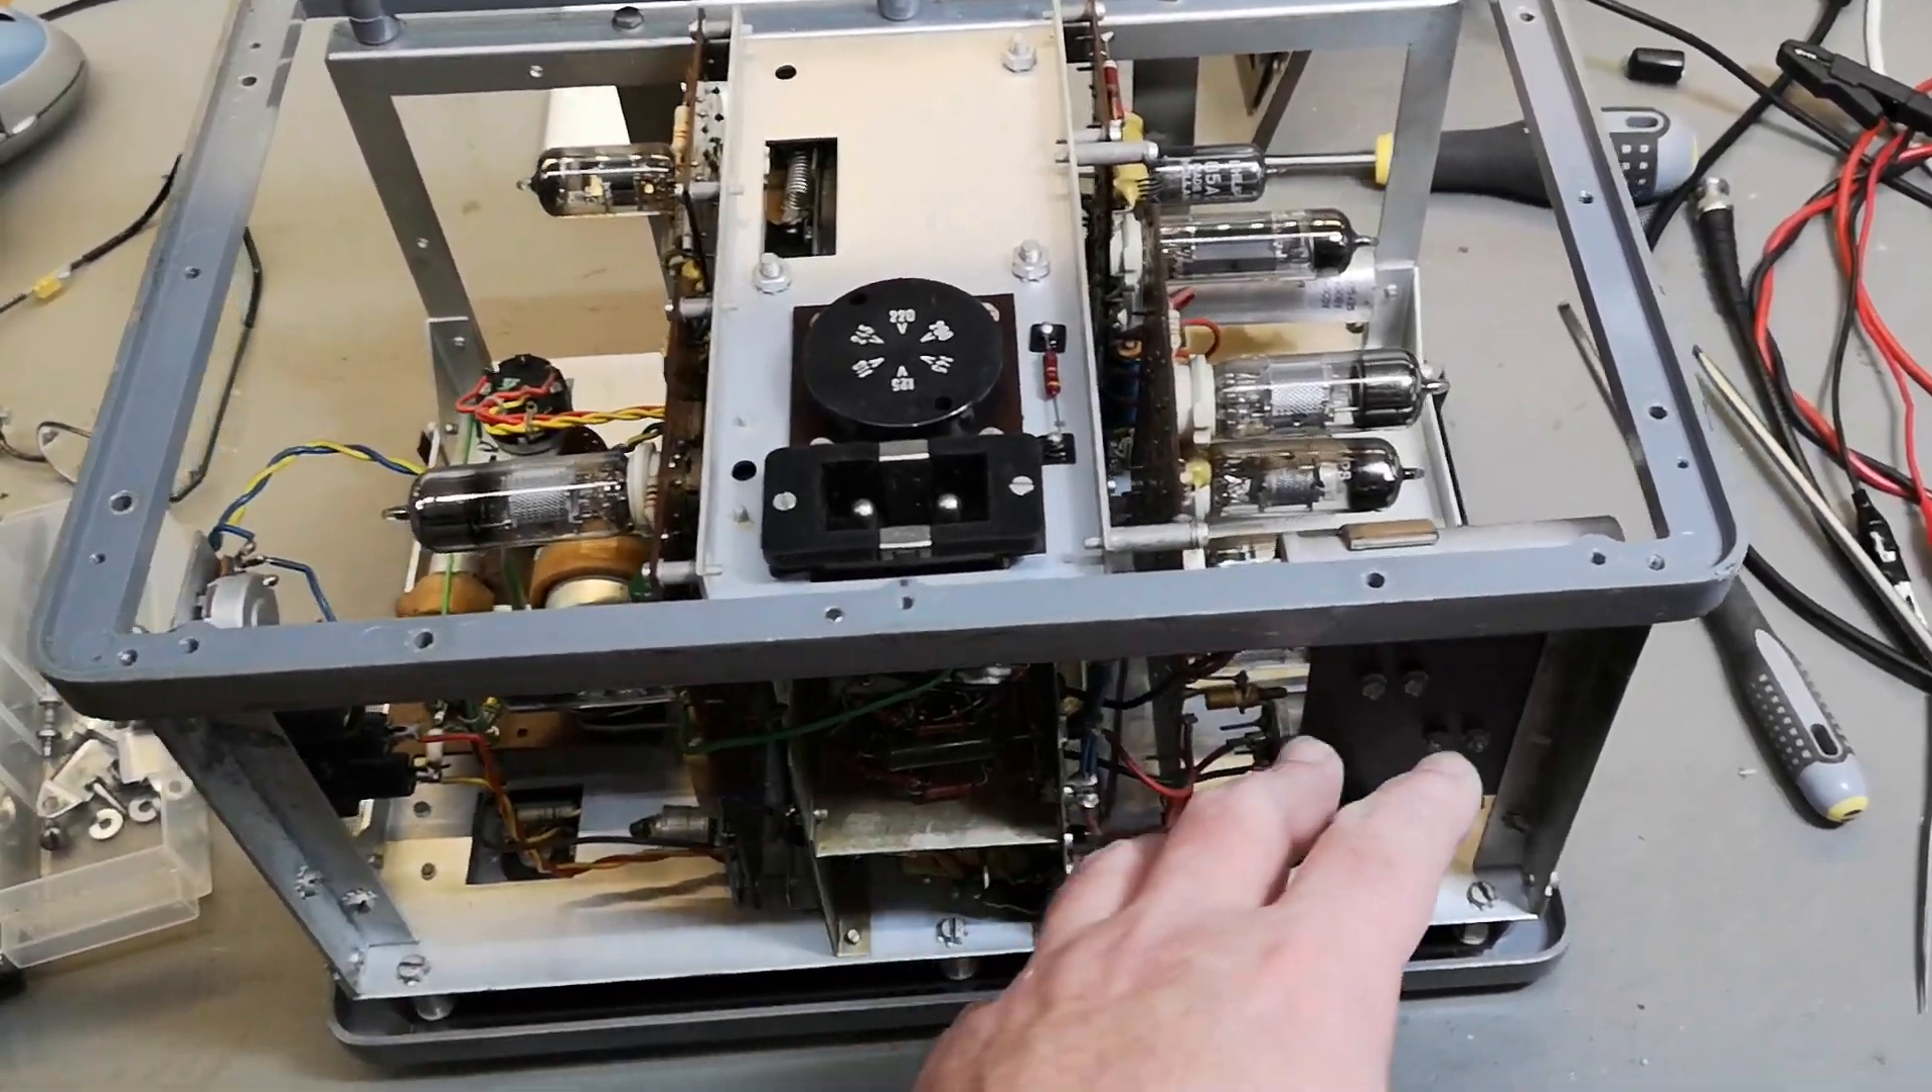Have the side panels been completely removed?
Yes.